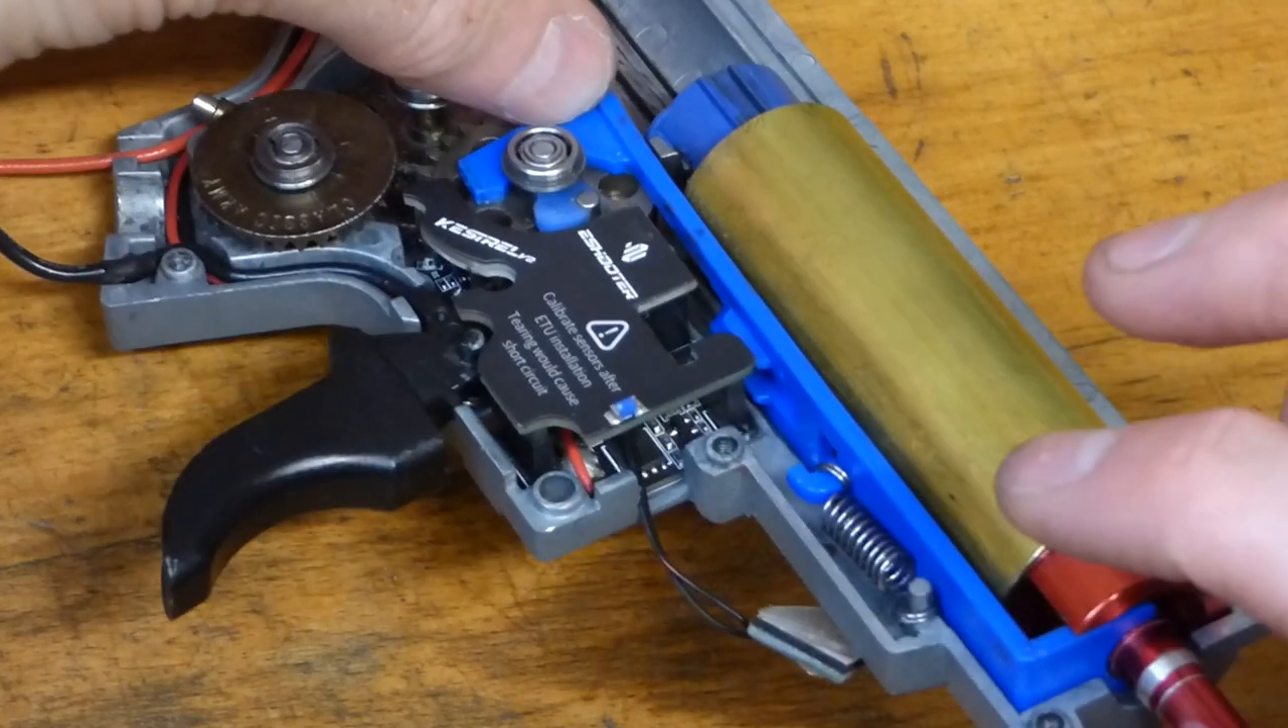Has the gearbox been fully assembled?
No.